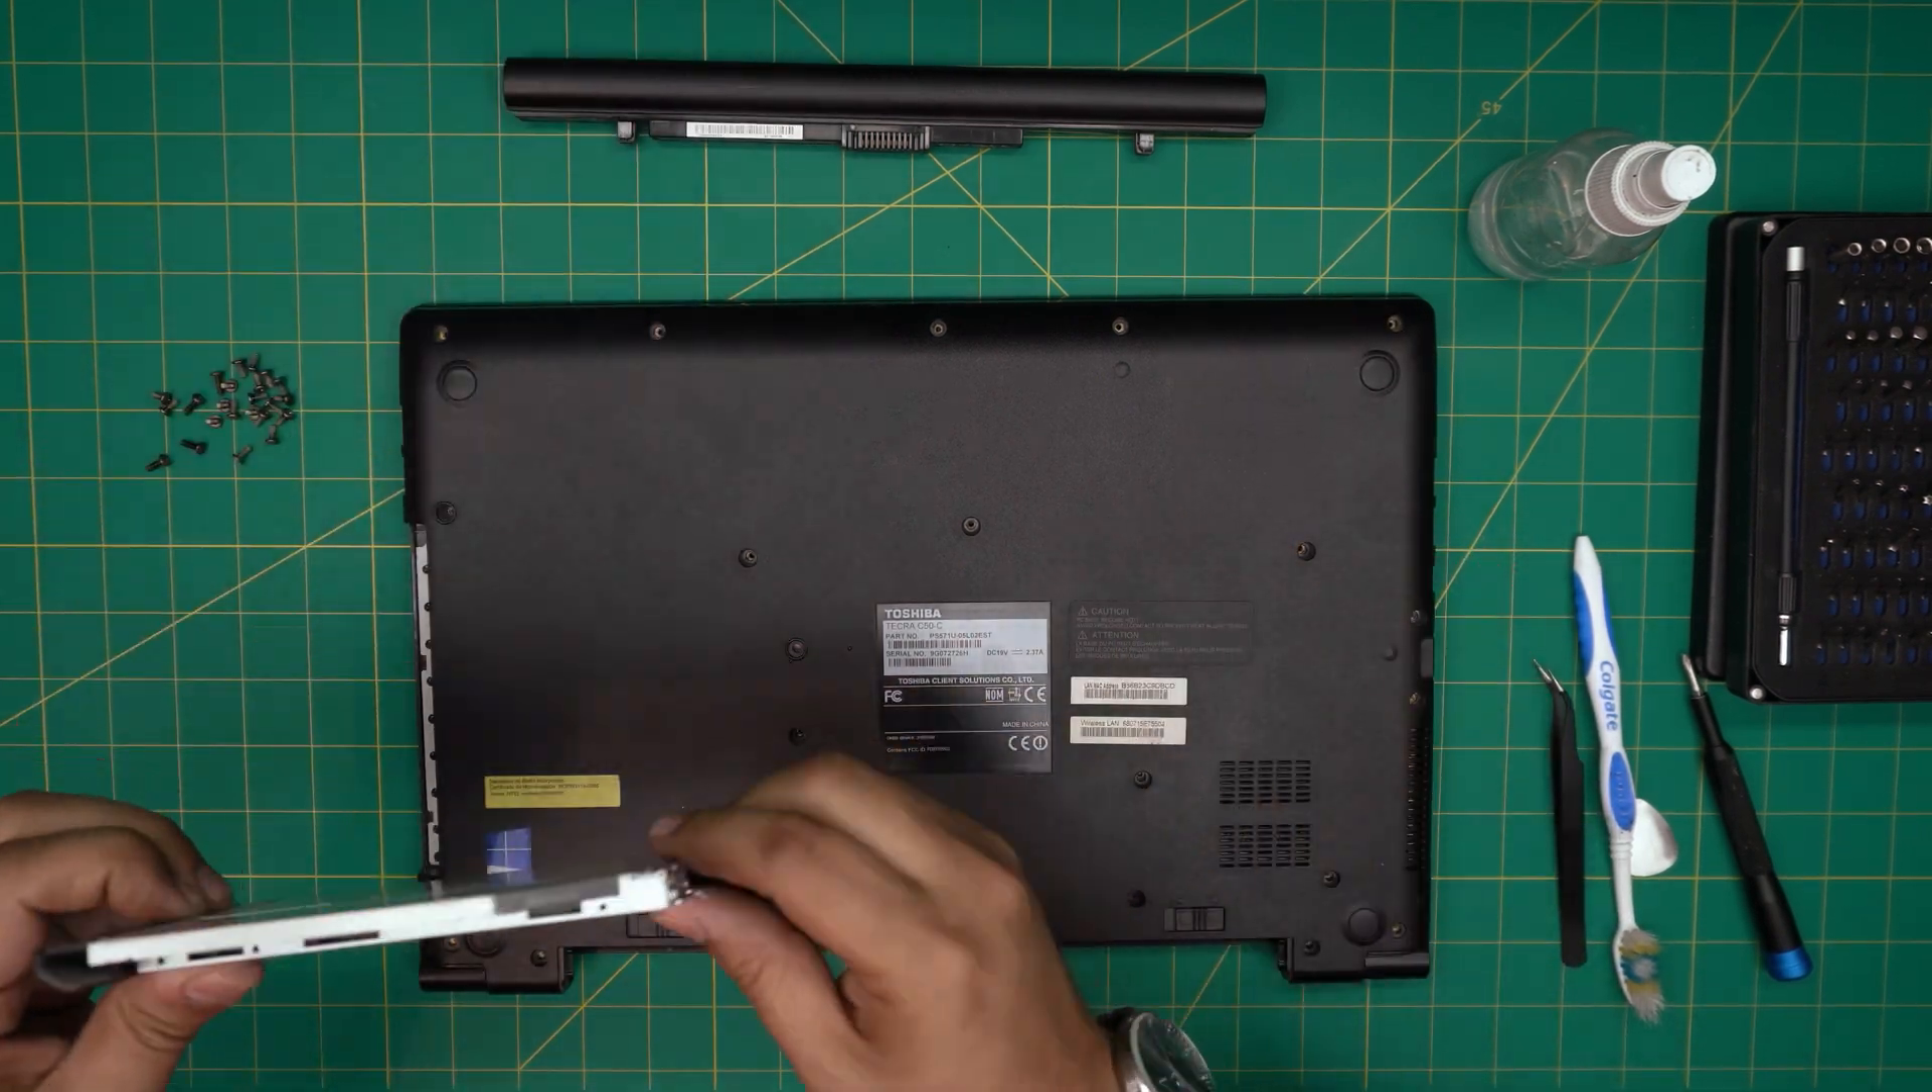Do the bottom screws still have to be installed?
Yes.